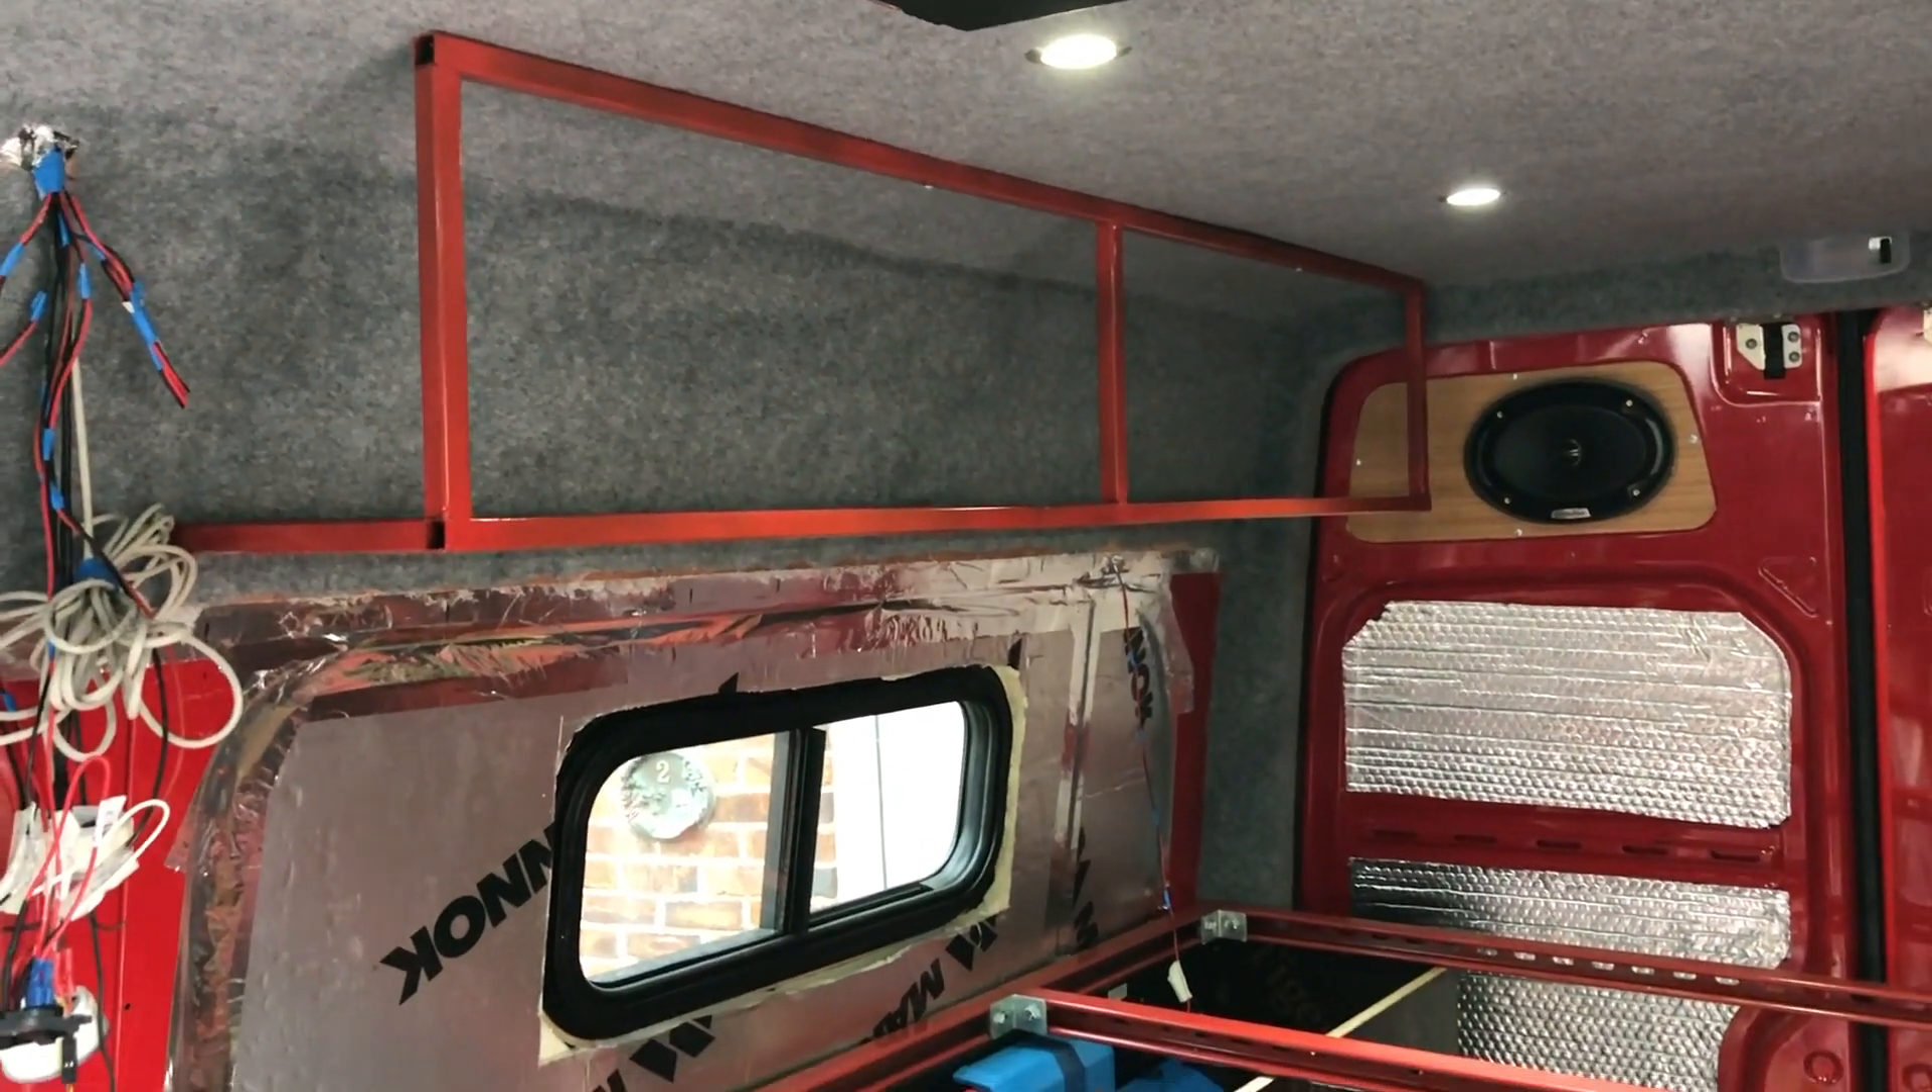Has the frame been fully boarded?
No.